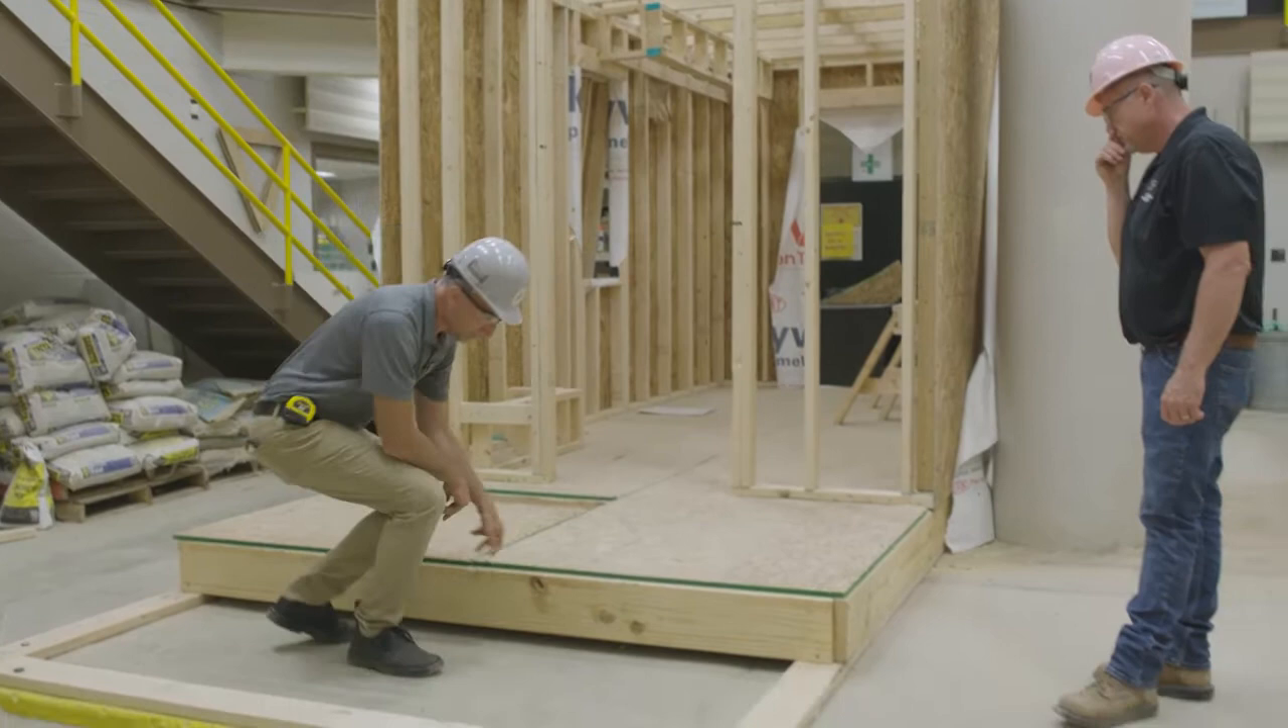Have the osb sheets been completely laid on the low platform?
Yes.